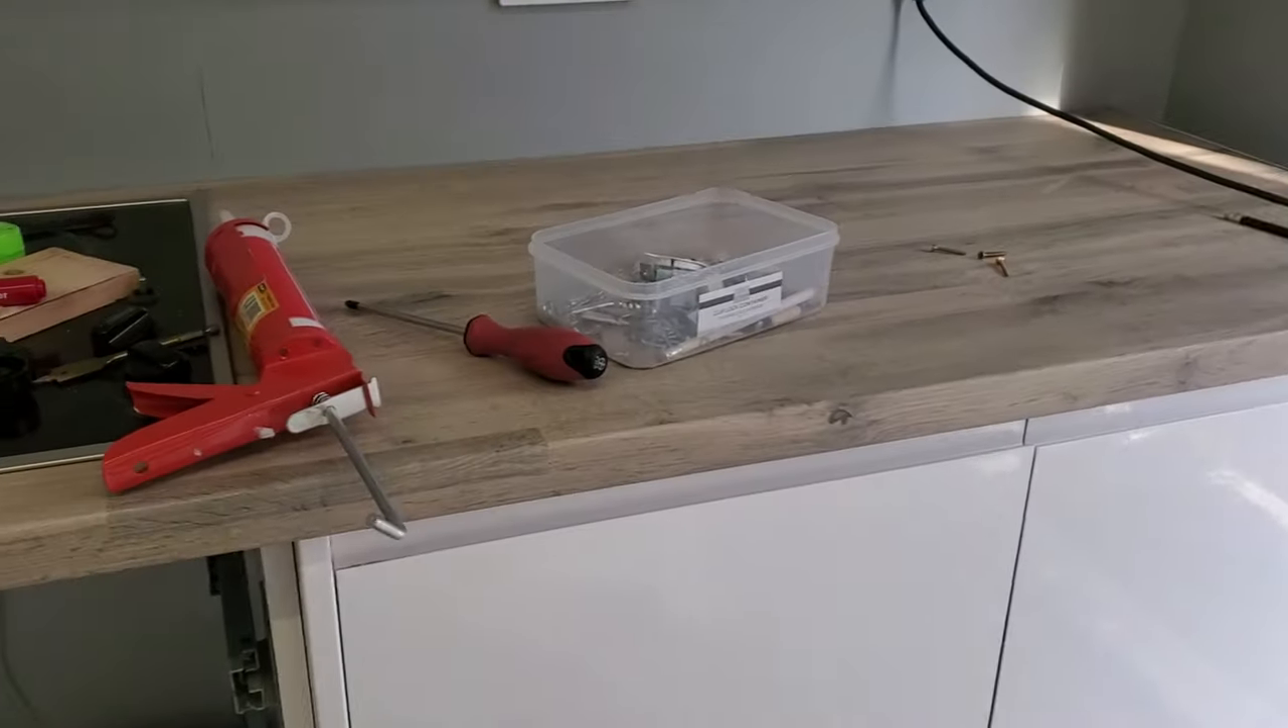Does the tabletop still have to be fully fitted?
No.